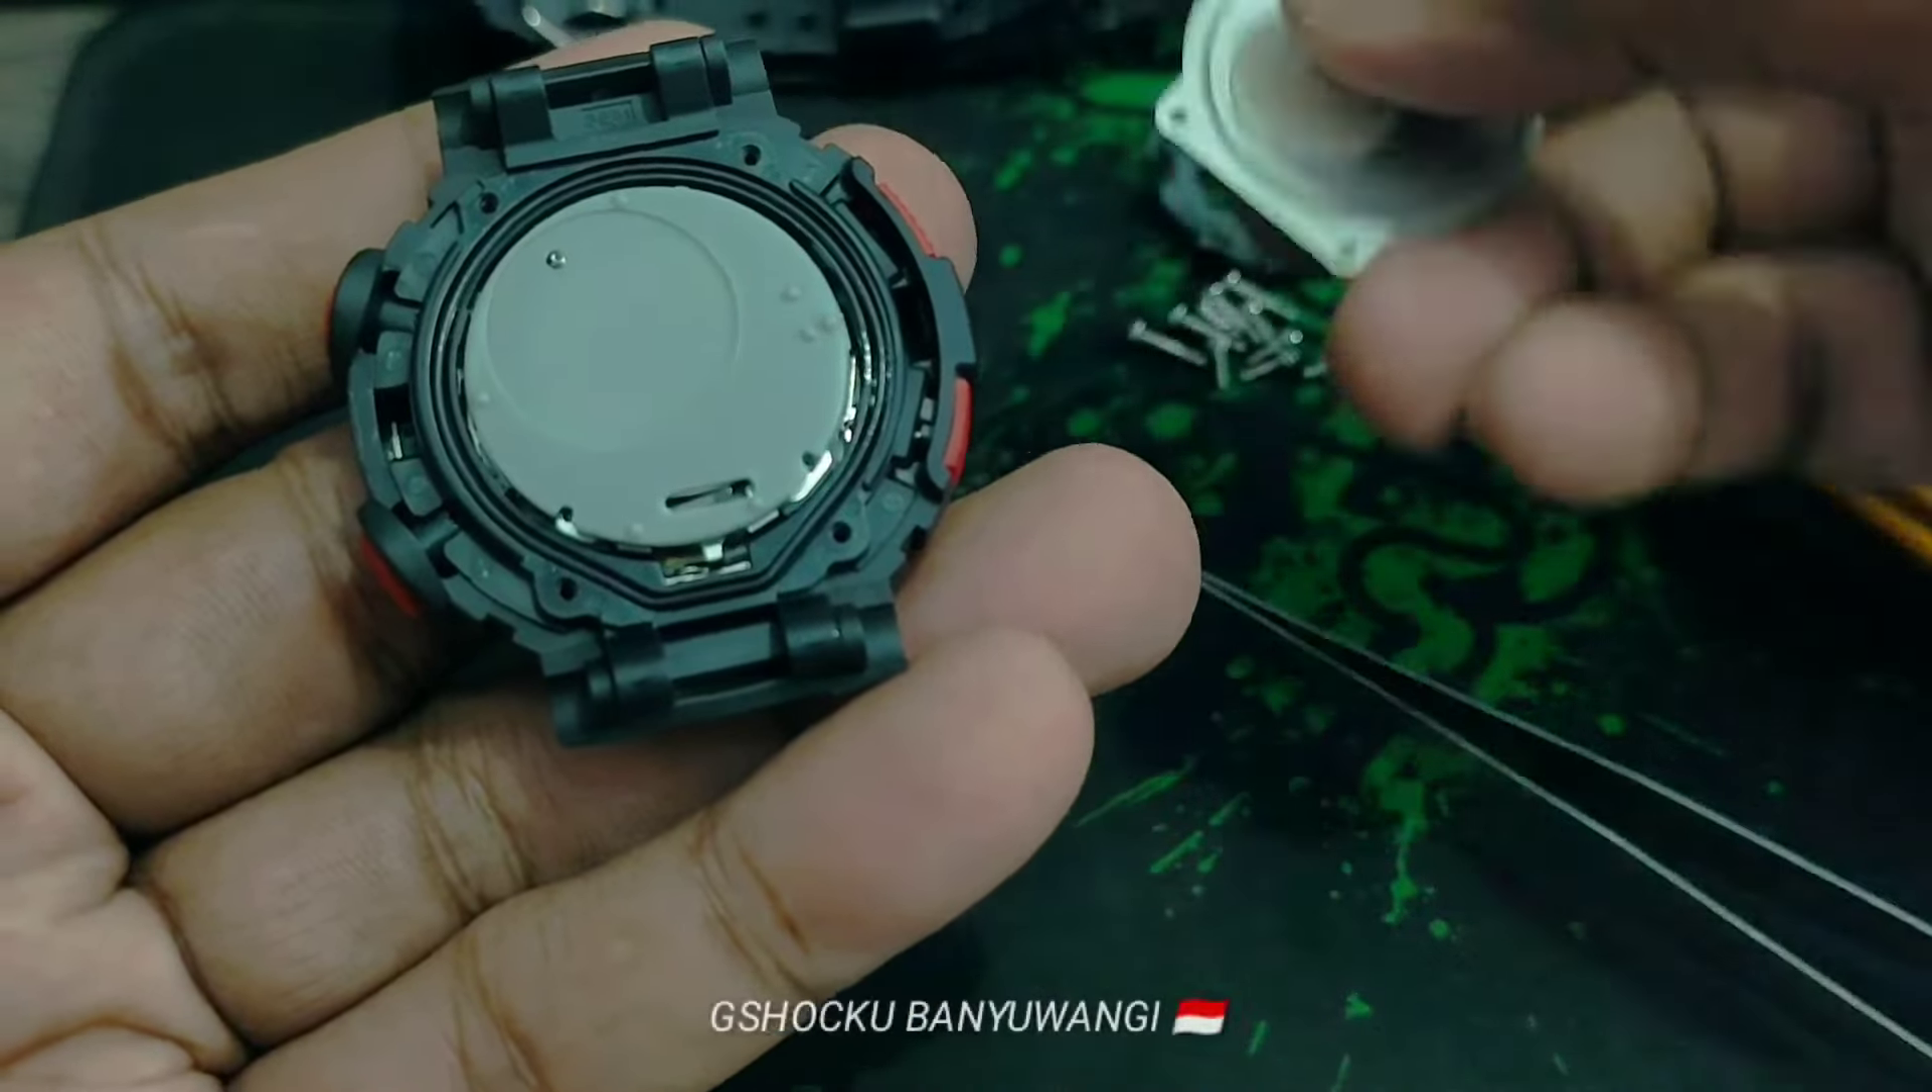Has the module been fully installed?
Yes.